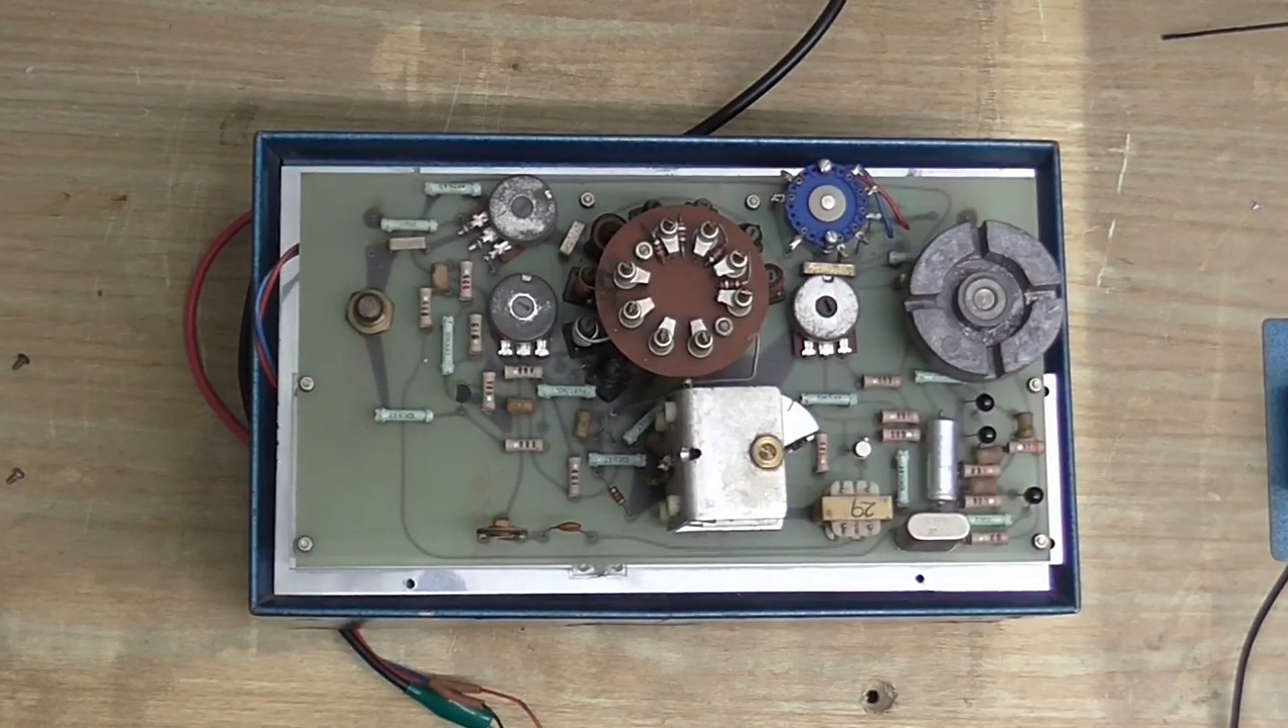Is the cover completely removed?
Yes.